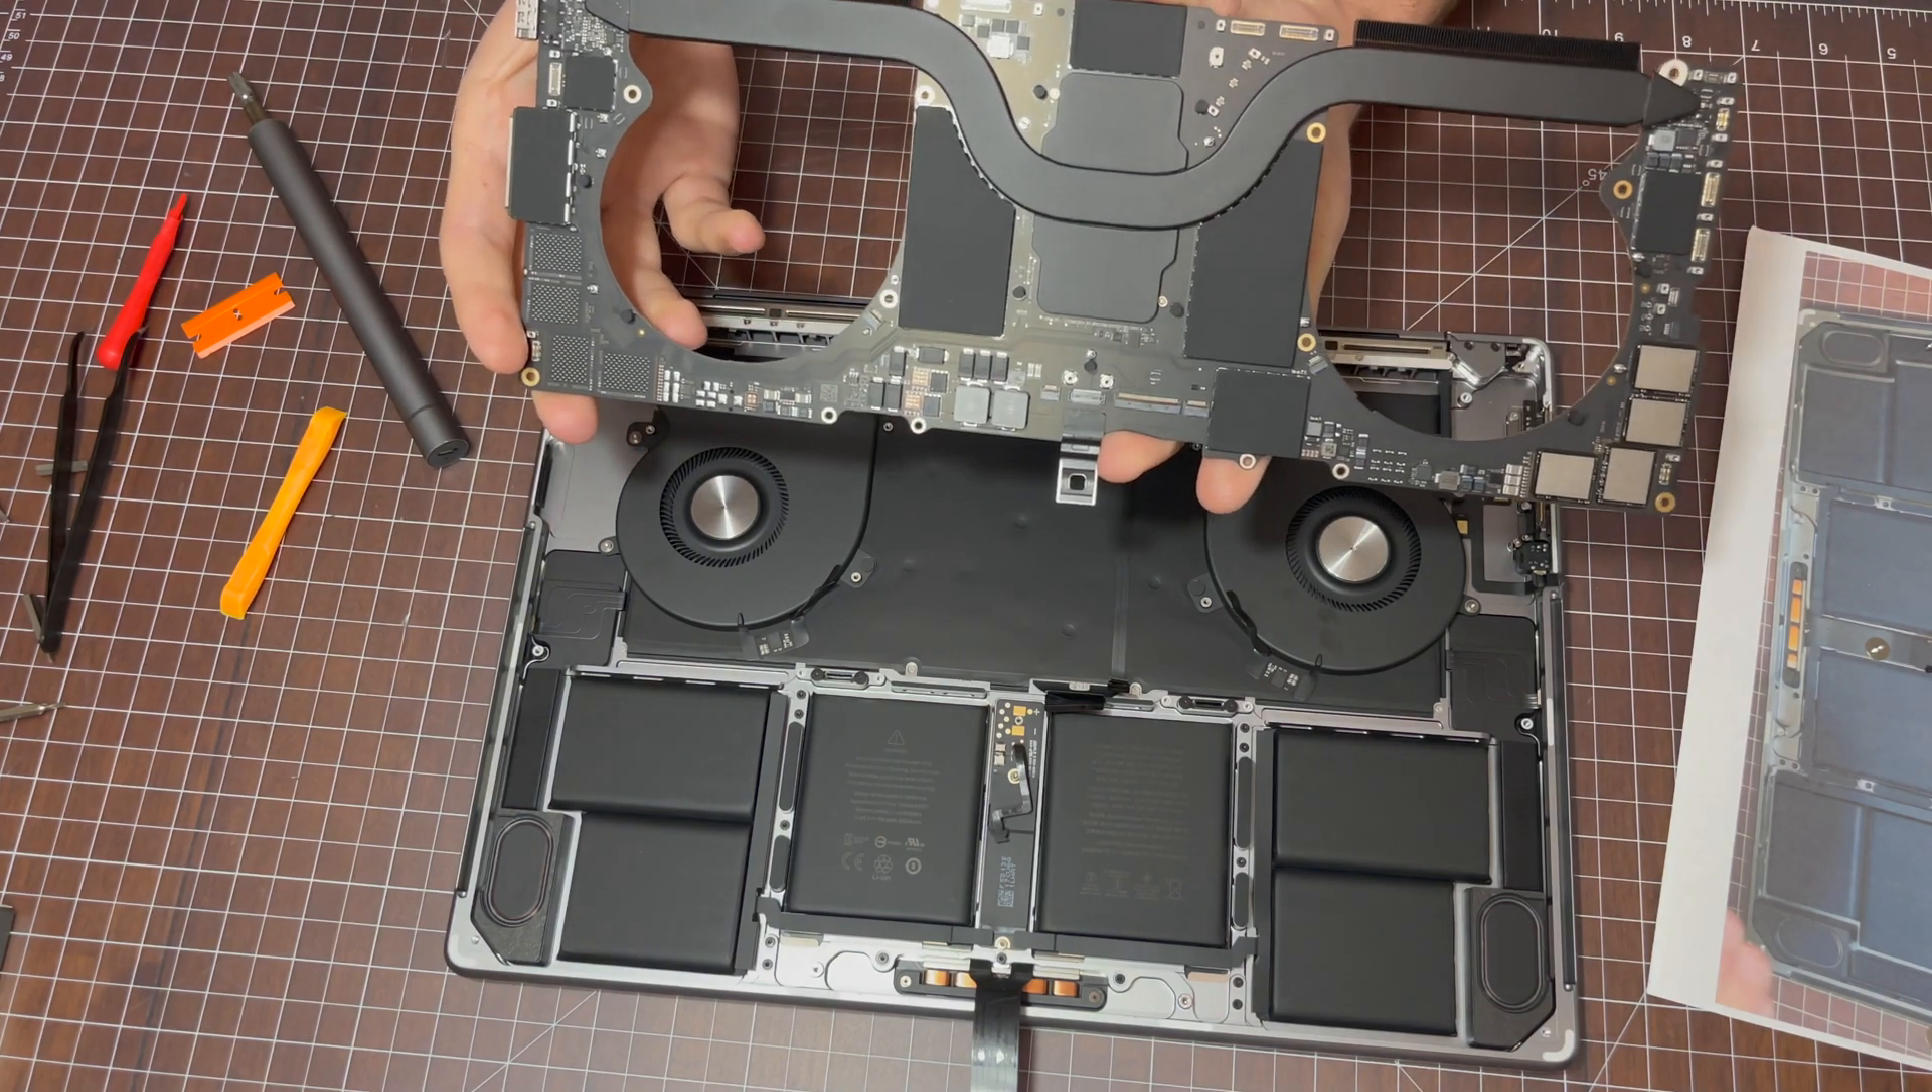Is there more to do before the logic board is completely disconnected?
No.